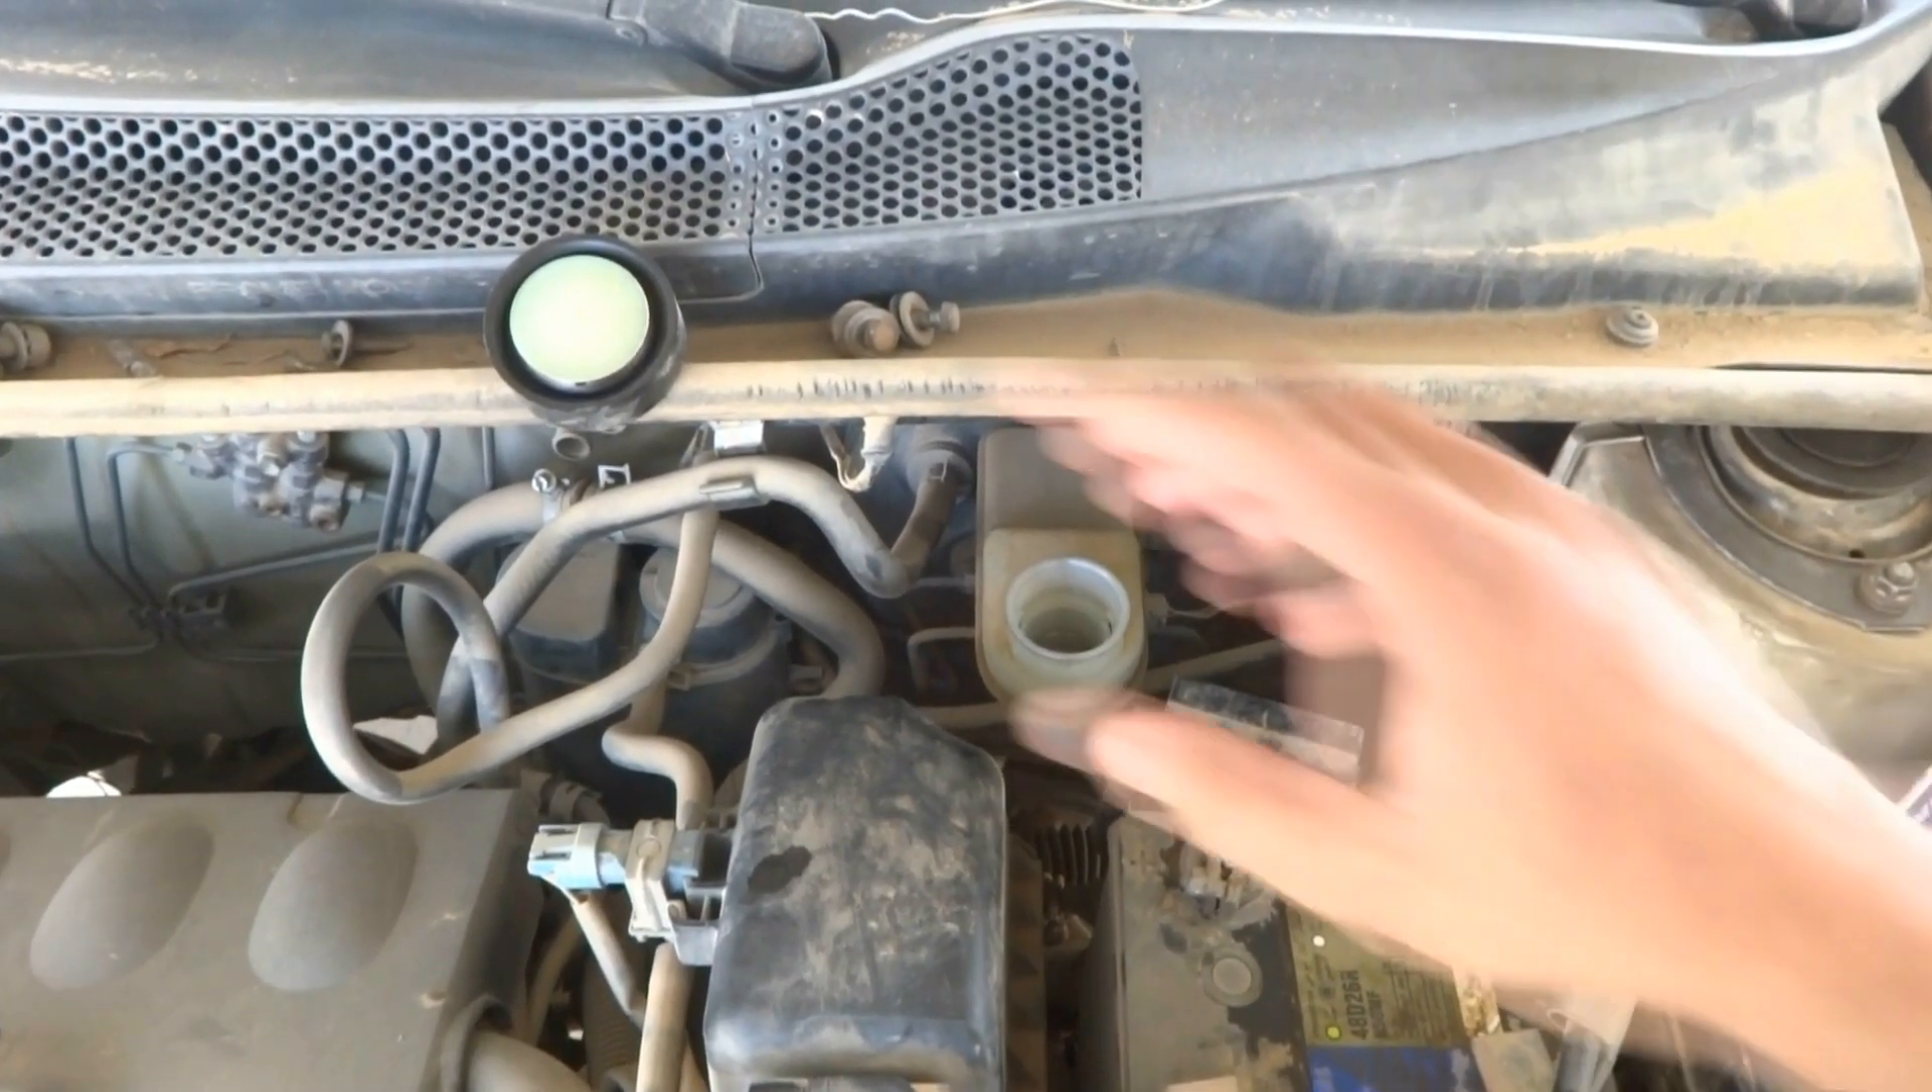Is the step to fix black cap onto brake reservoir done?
No.